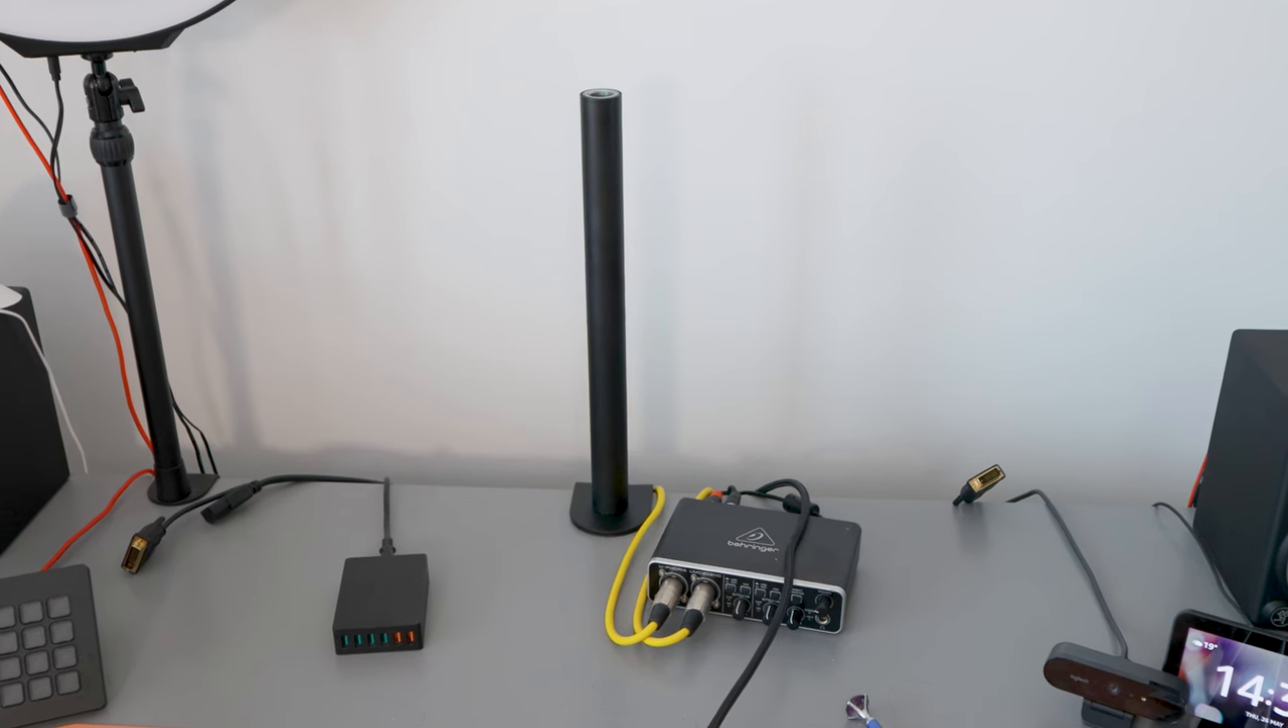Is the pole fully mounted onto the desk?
Yes.